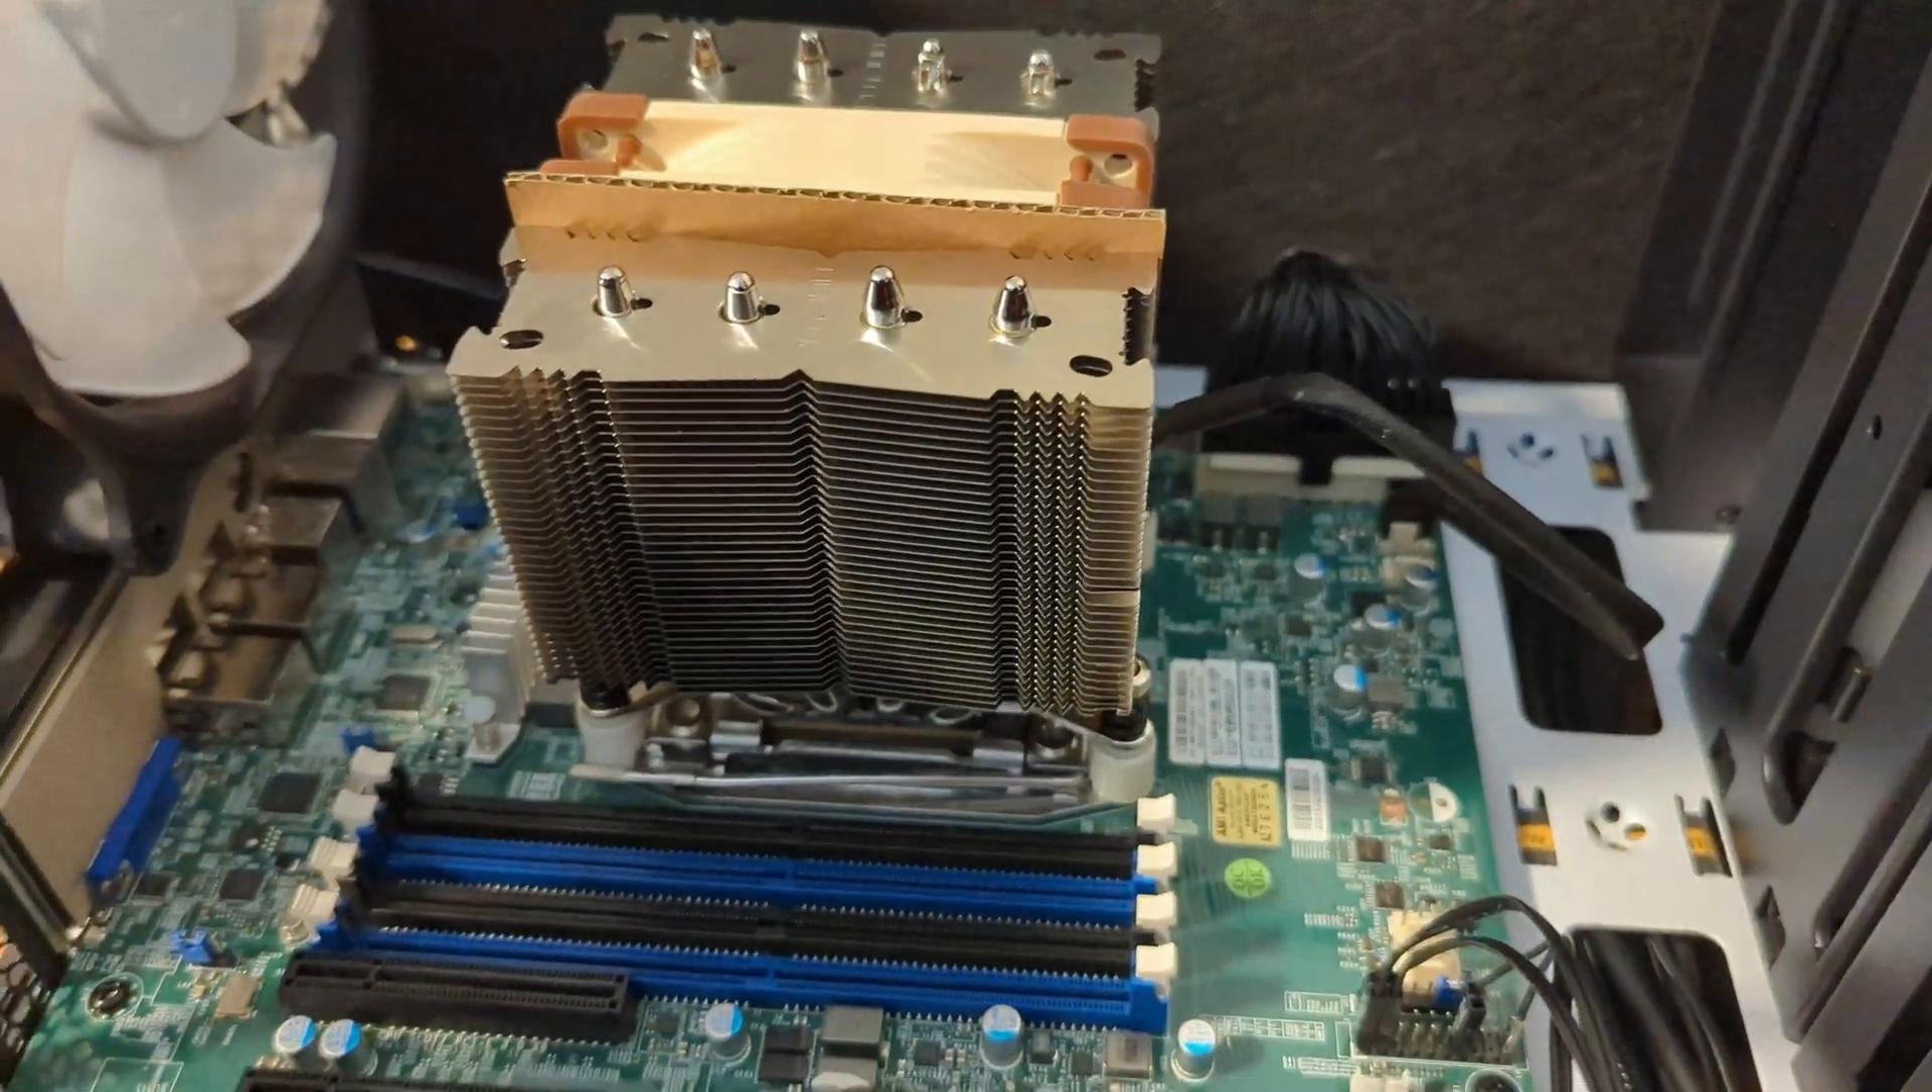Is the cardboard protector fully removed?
No.